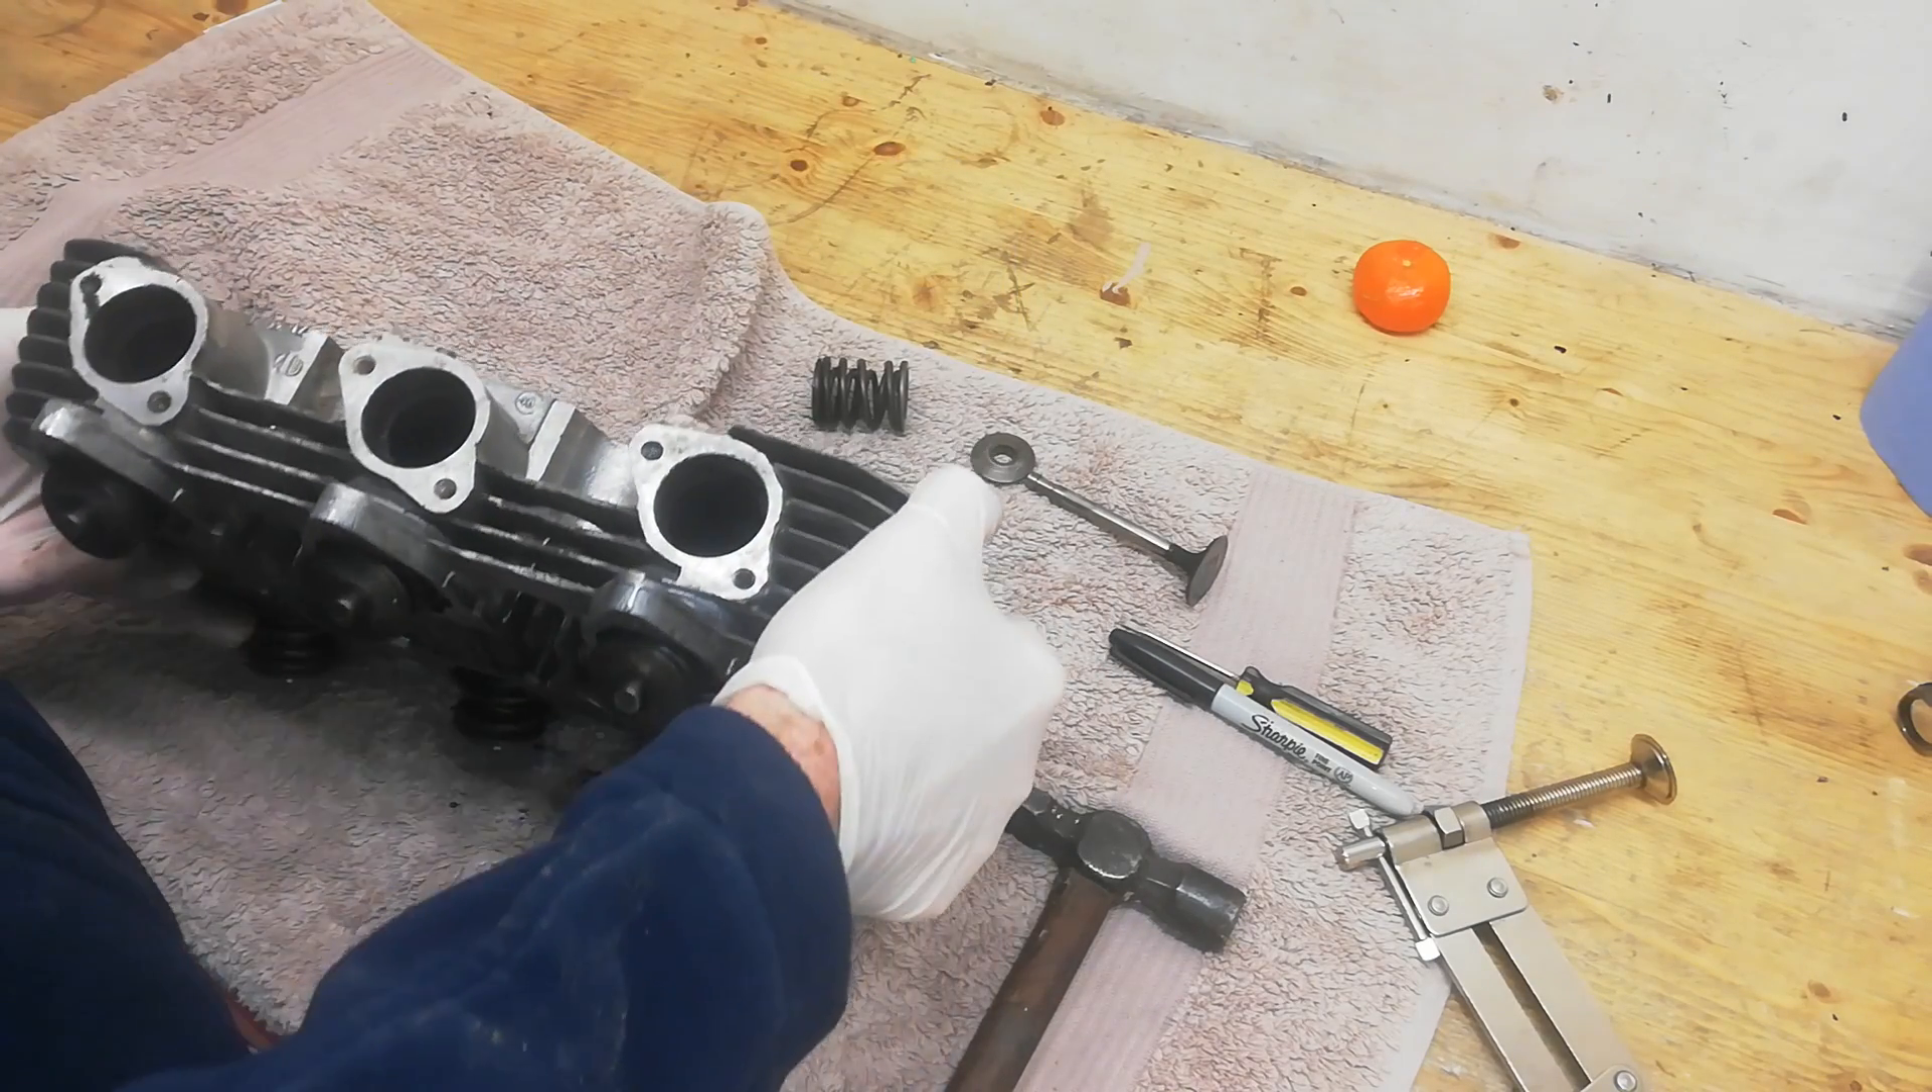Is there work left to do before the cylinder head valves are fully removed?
Yes.